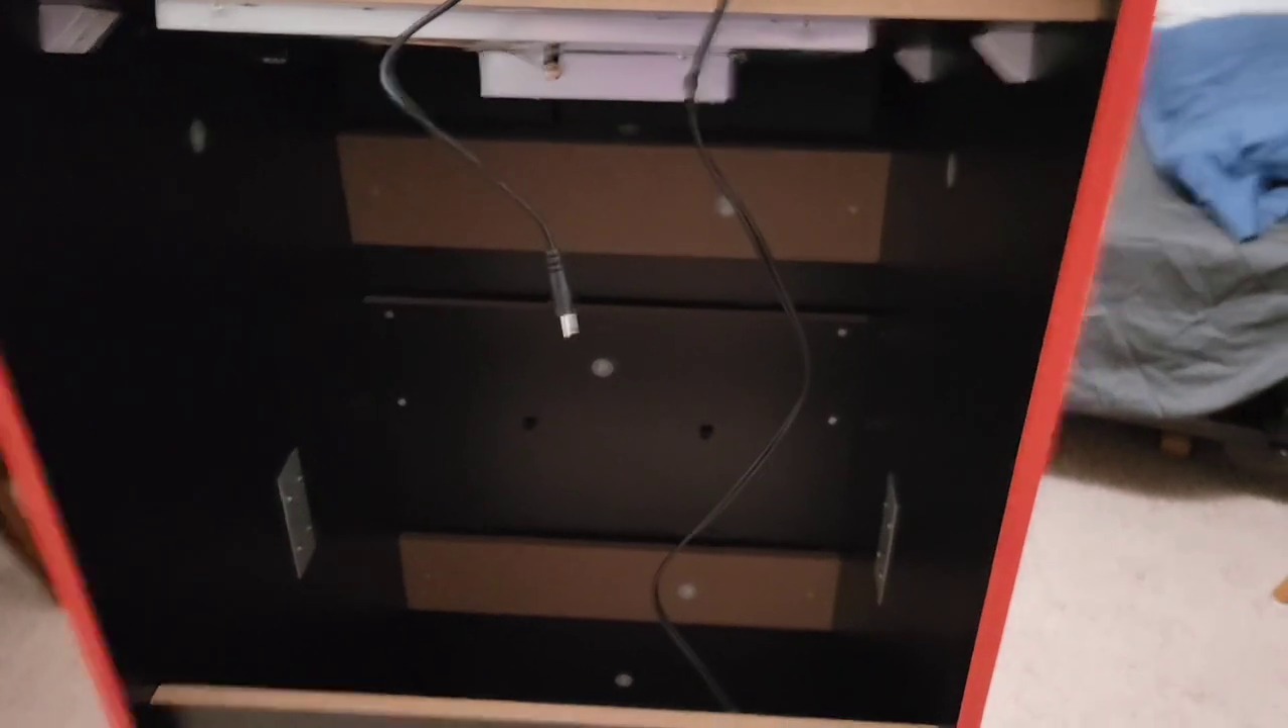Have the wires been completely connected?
No.